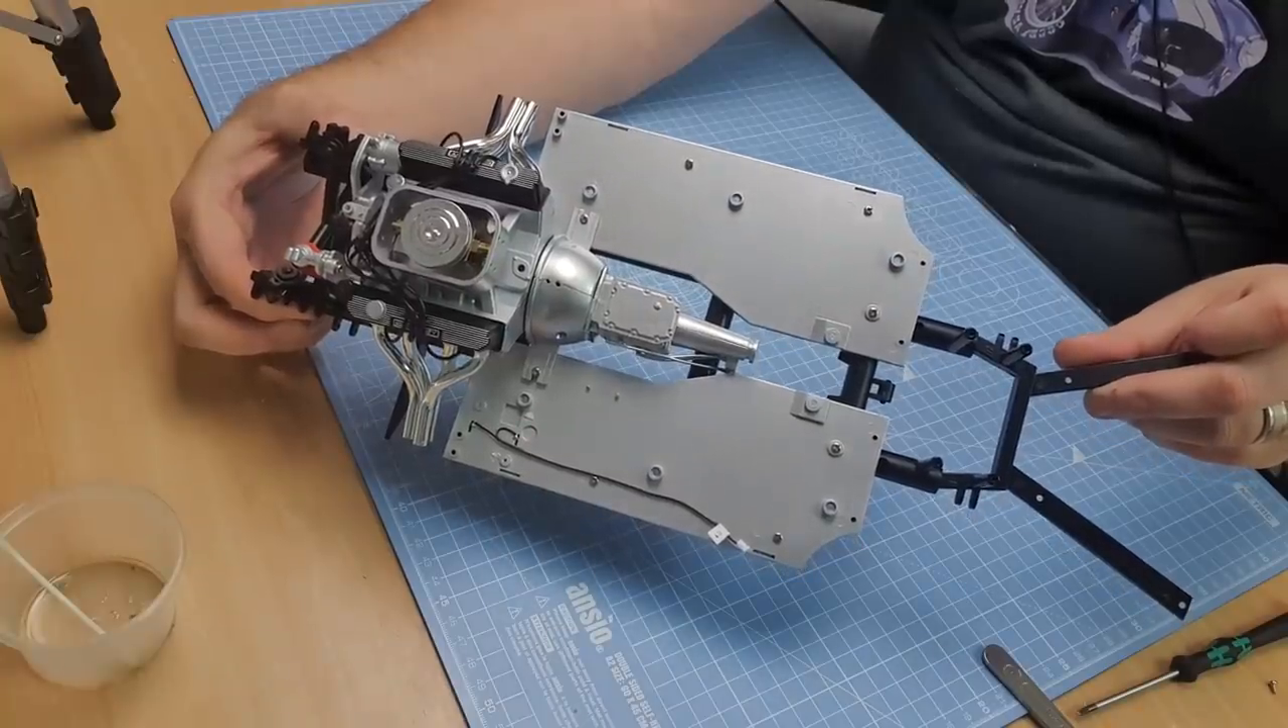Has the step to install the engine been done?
Yes.